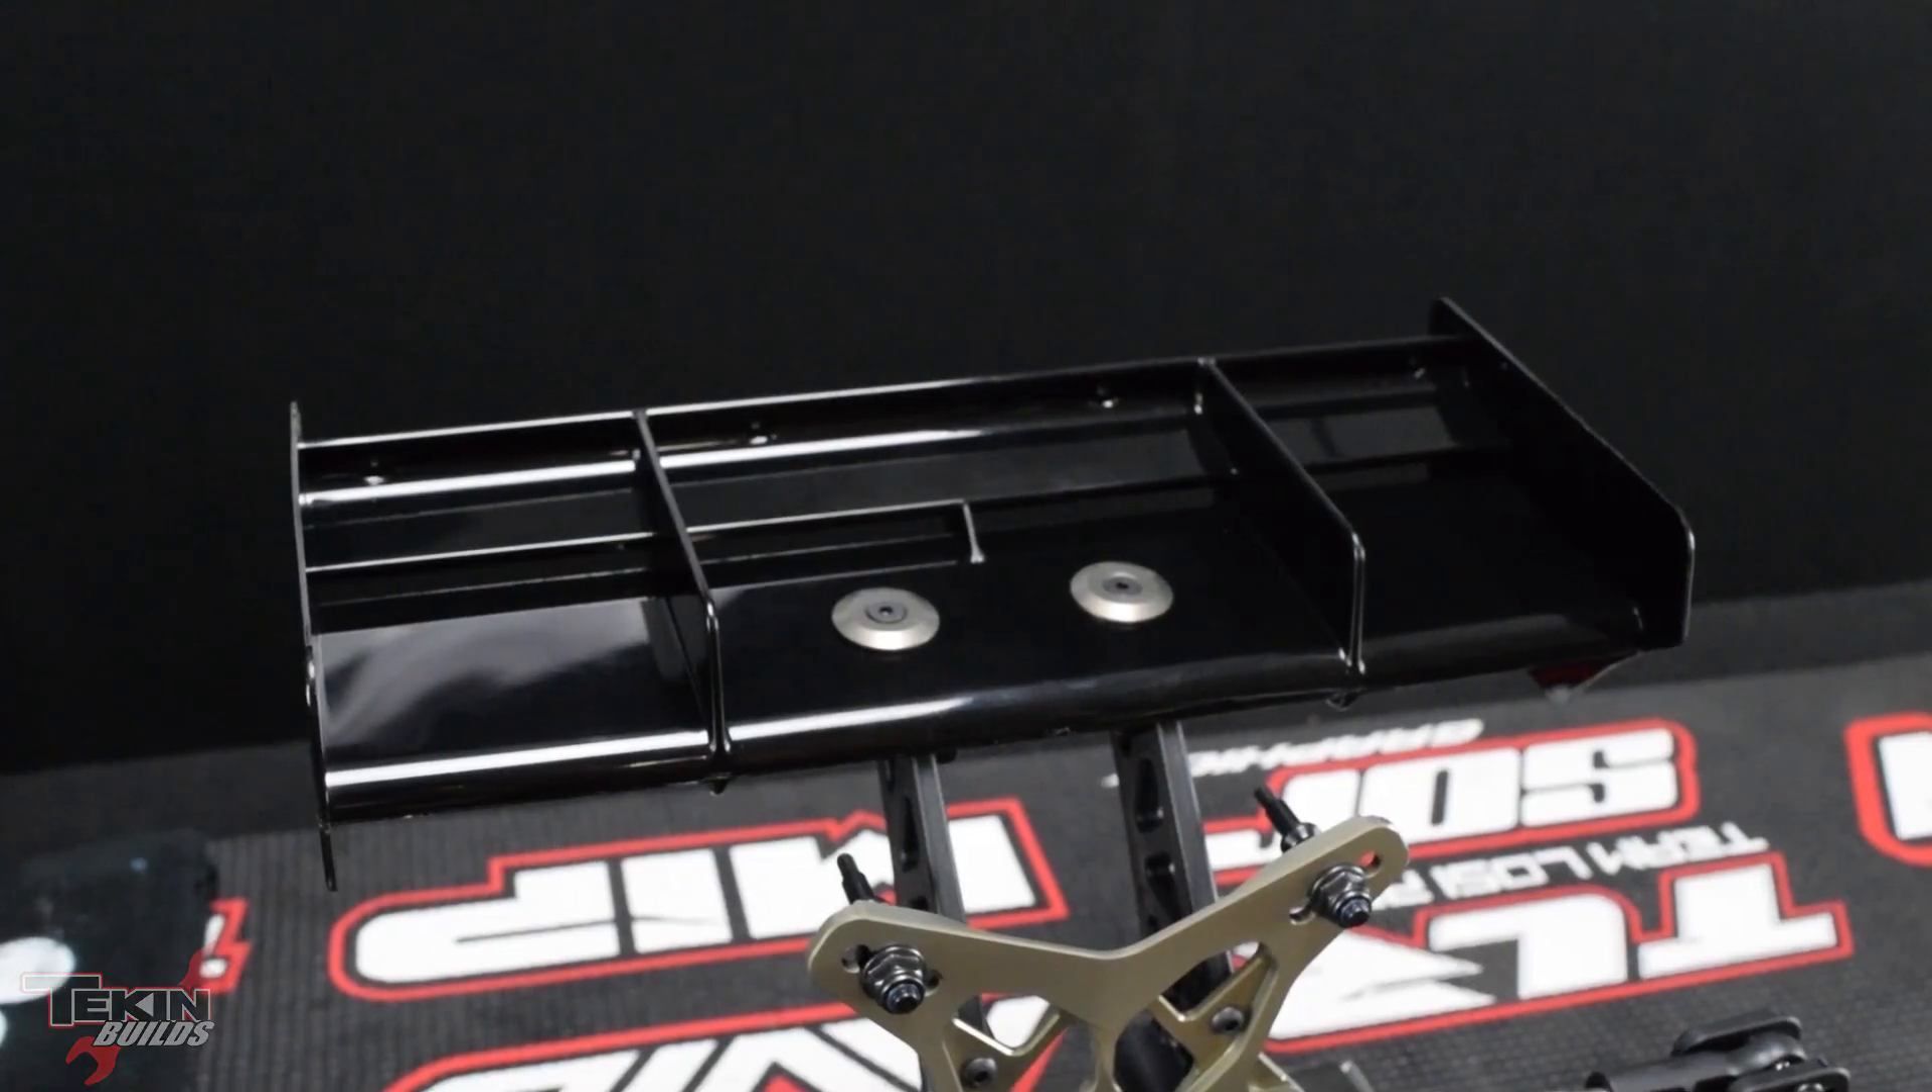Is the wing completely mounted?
Yes.